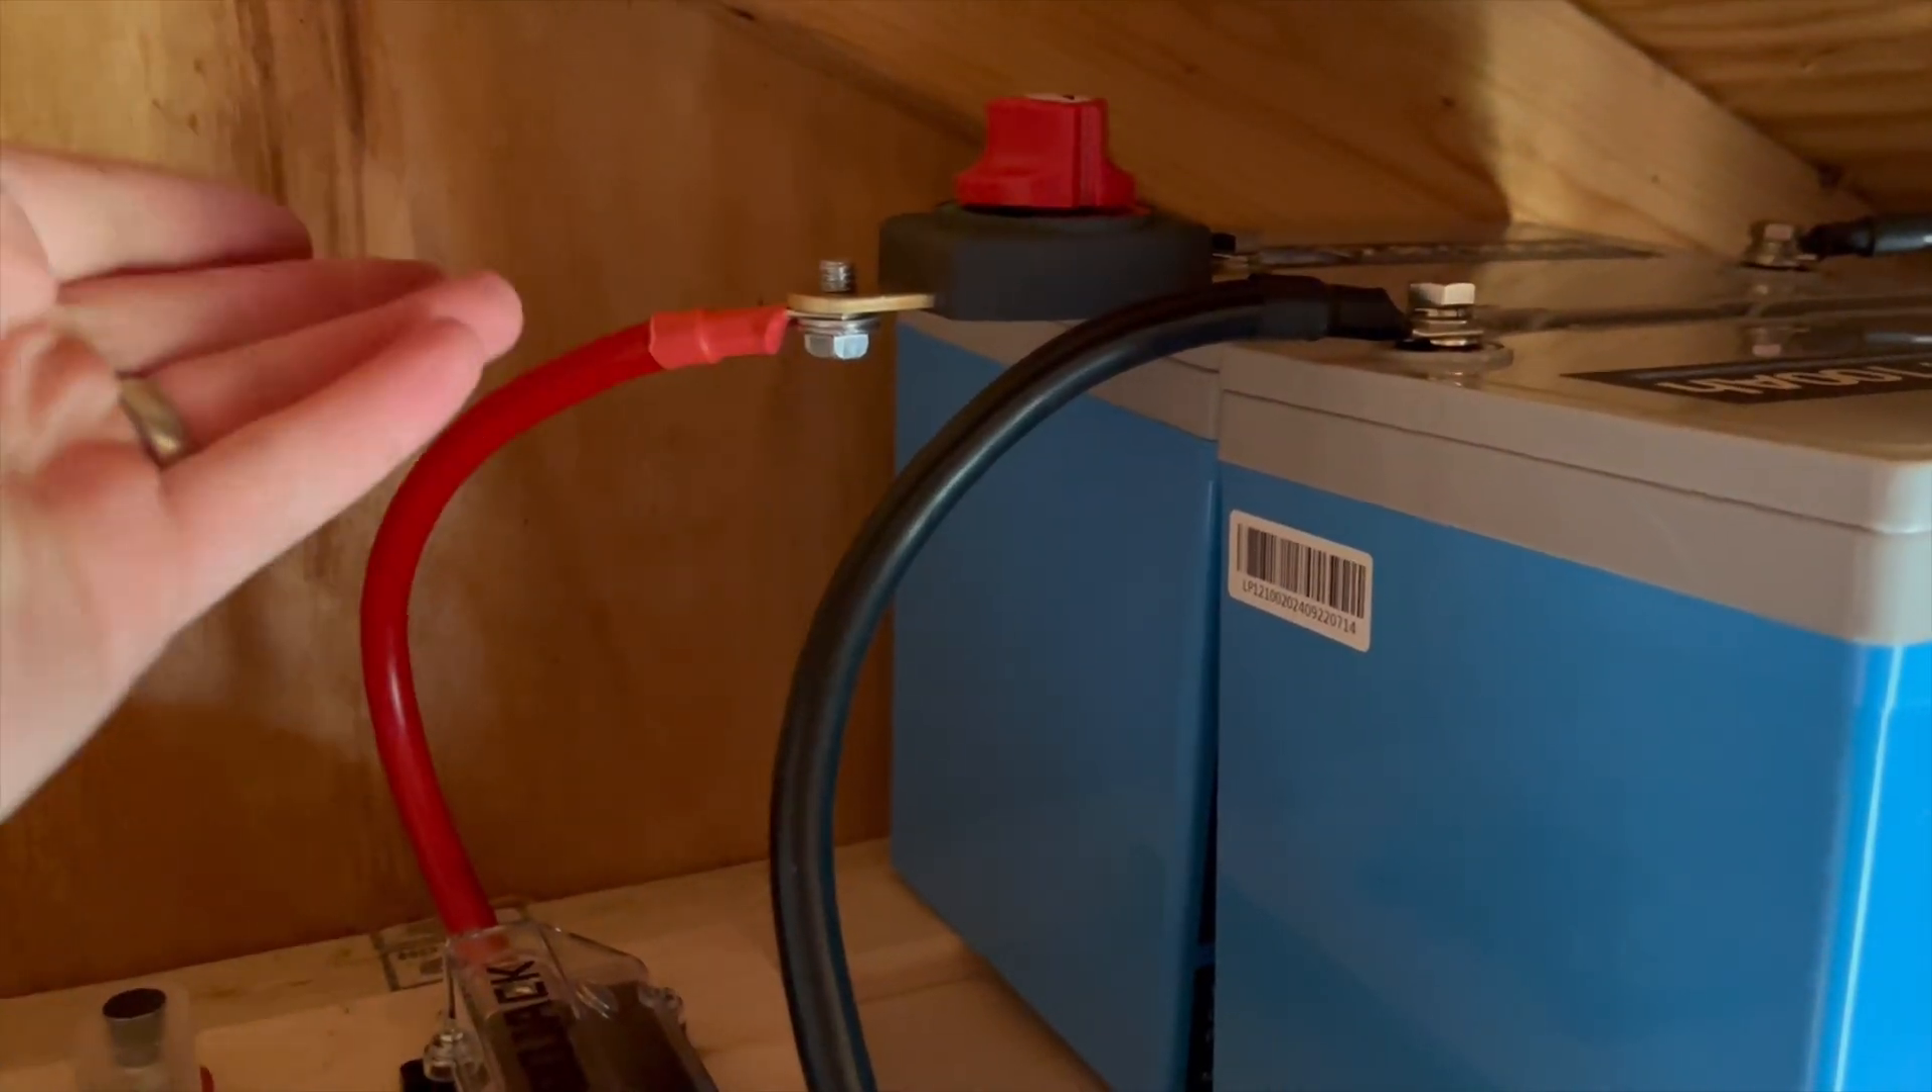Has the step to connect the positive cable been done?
Yes.